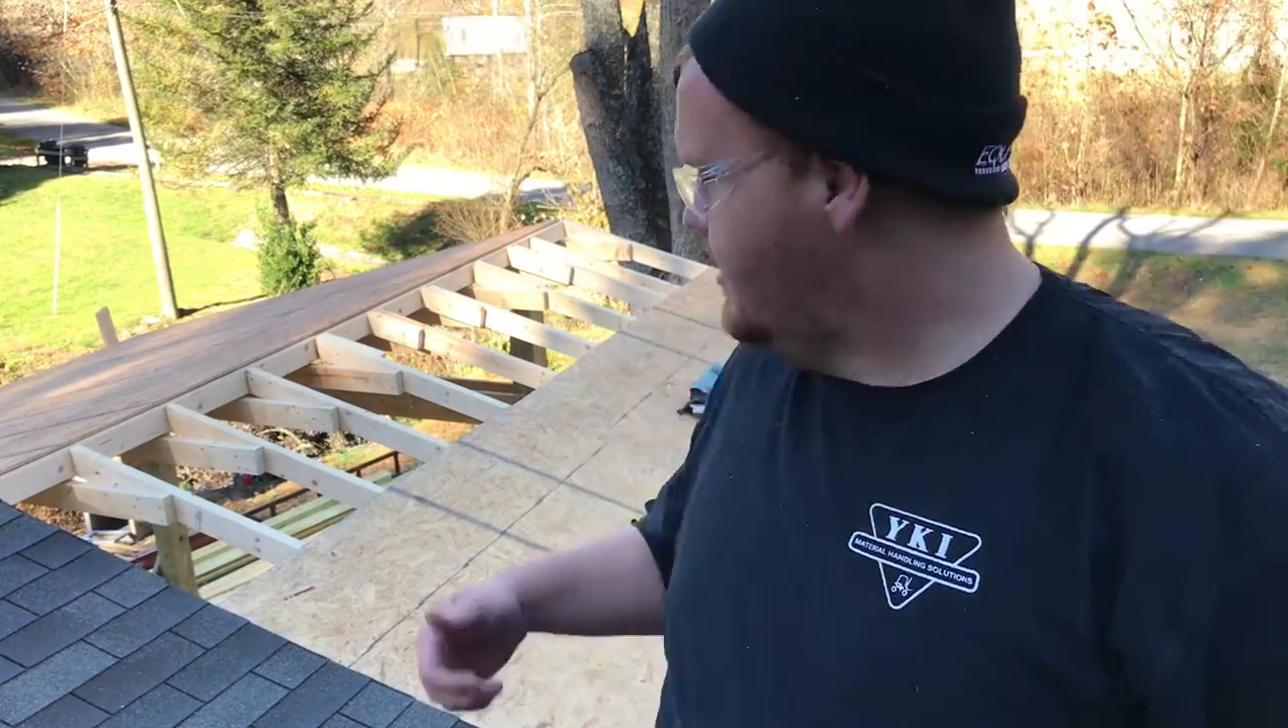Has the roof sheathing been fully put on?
No.